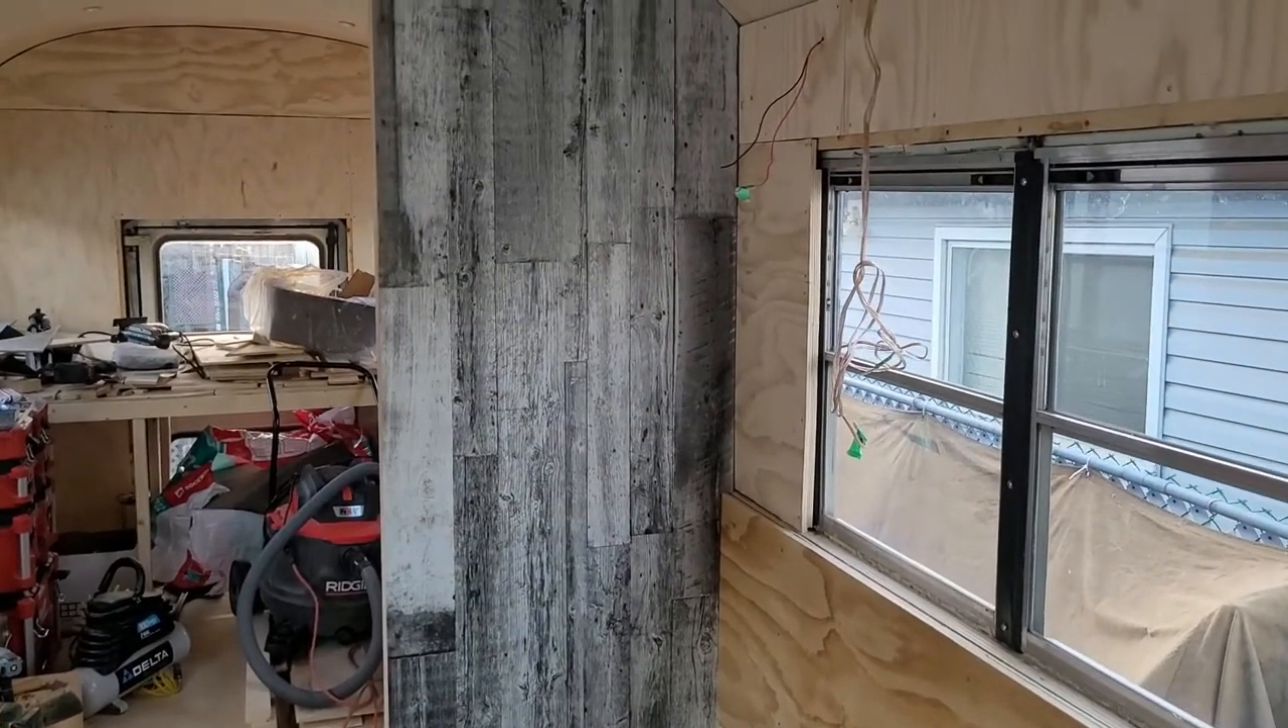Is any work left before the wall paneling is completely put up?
No.